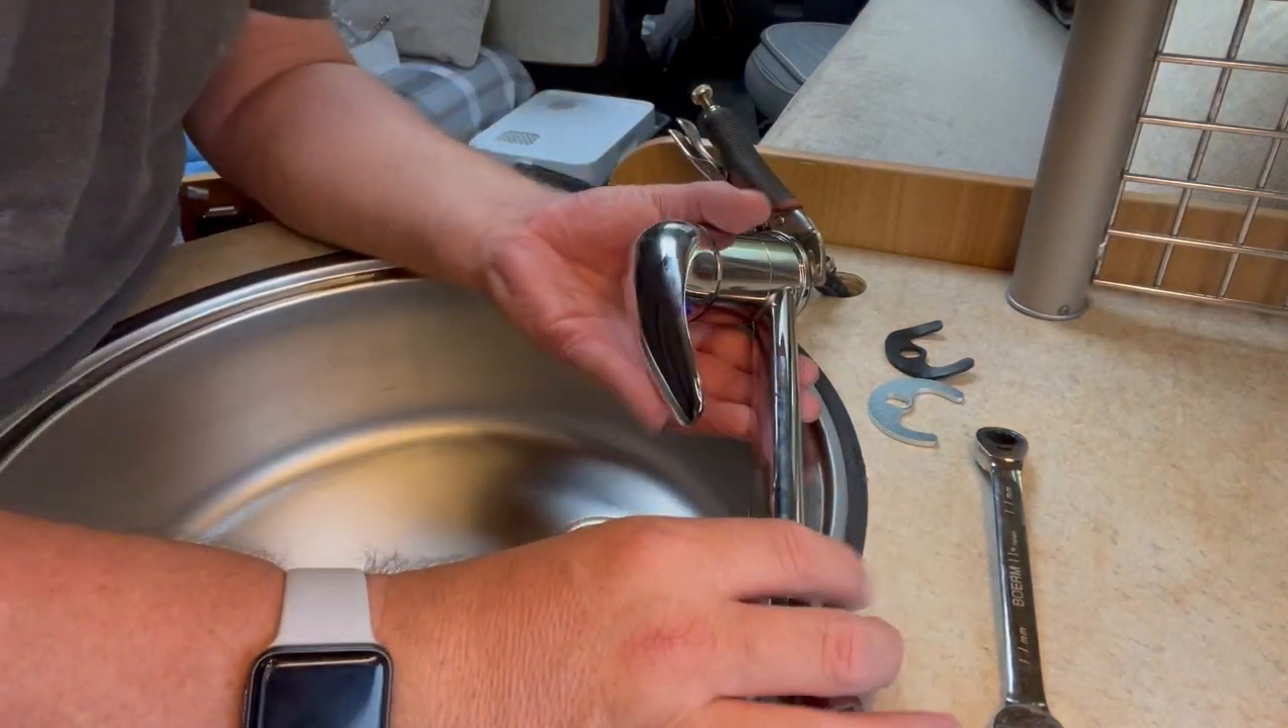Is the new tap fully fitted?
No.